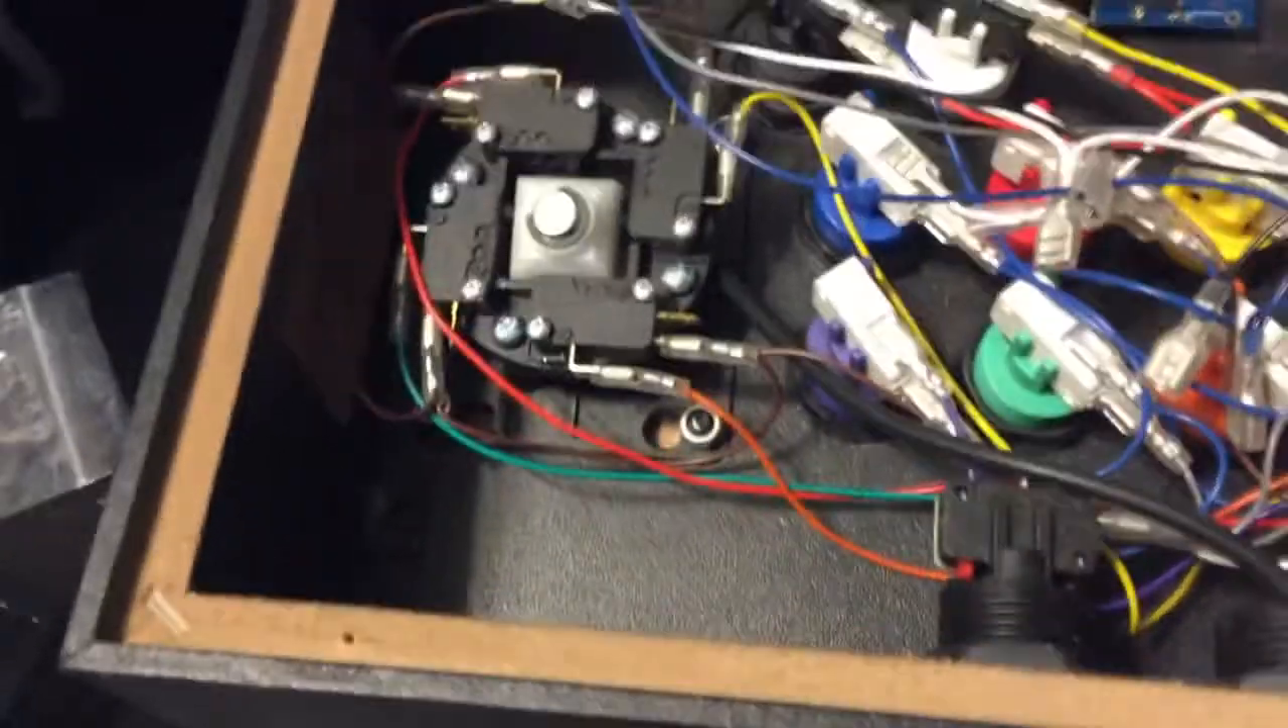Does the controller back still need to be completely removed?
No.